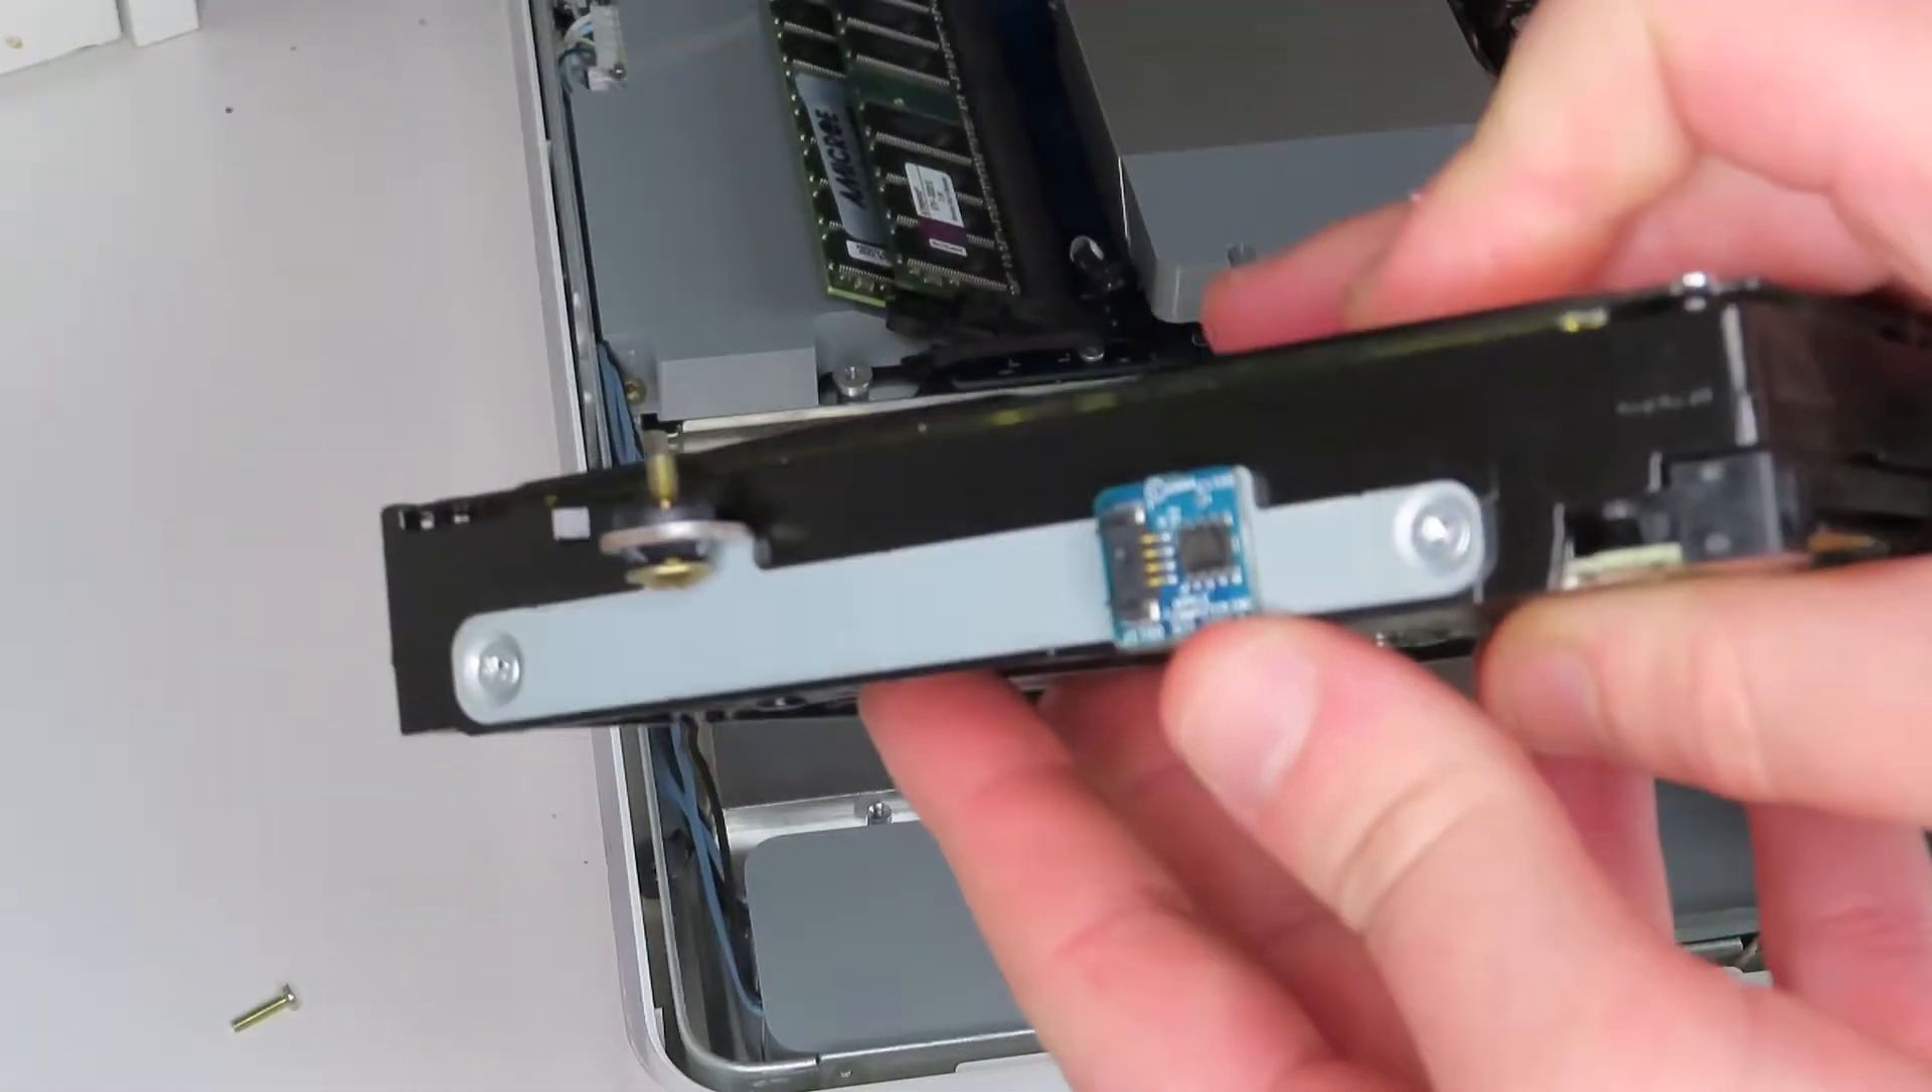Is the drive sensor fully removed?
No.